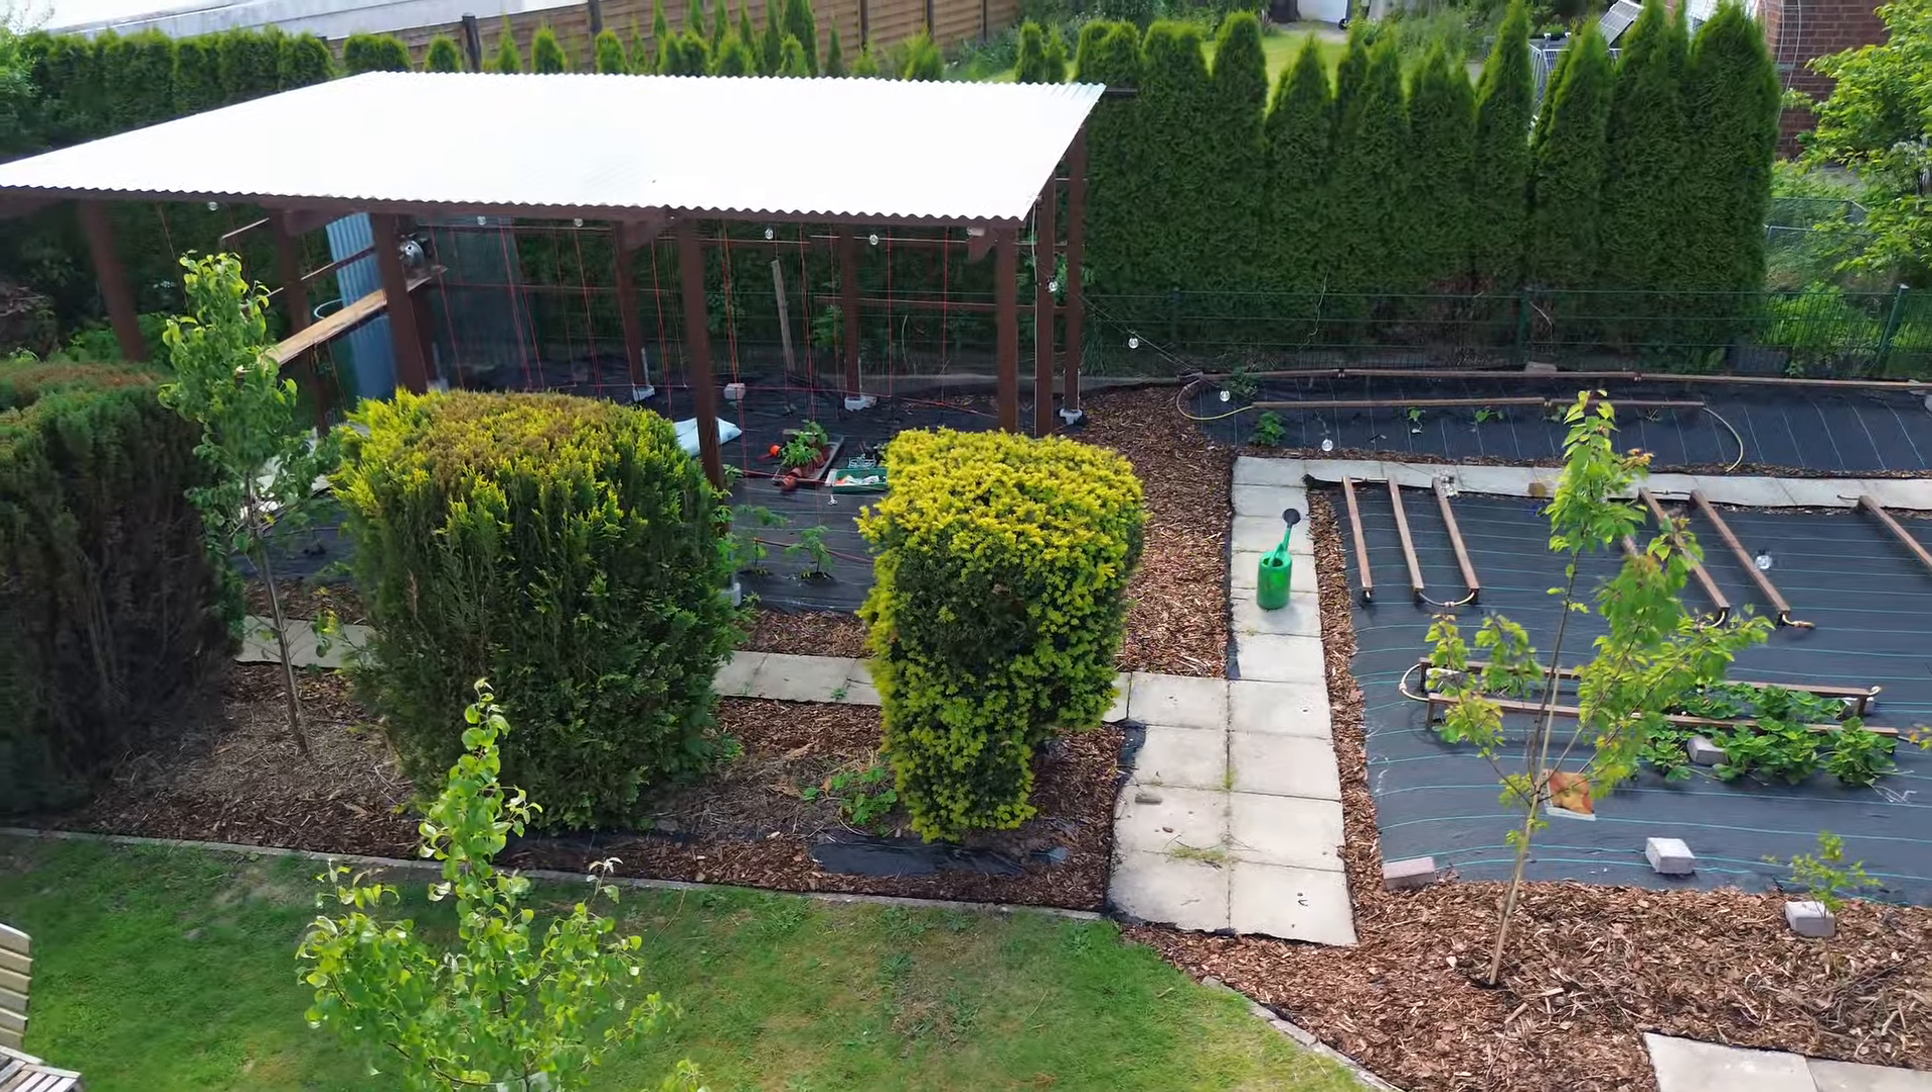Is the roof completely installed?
Yes.